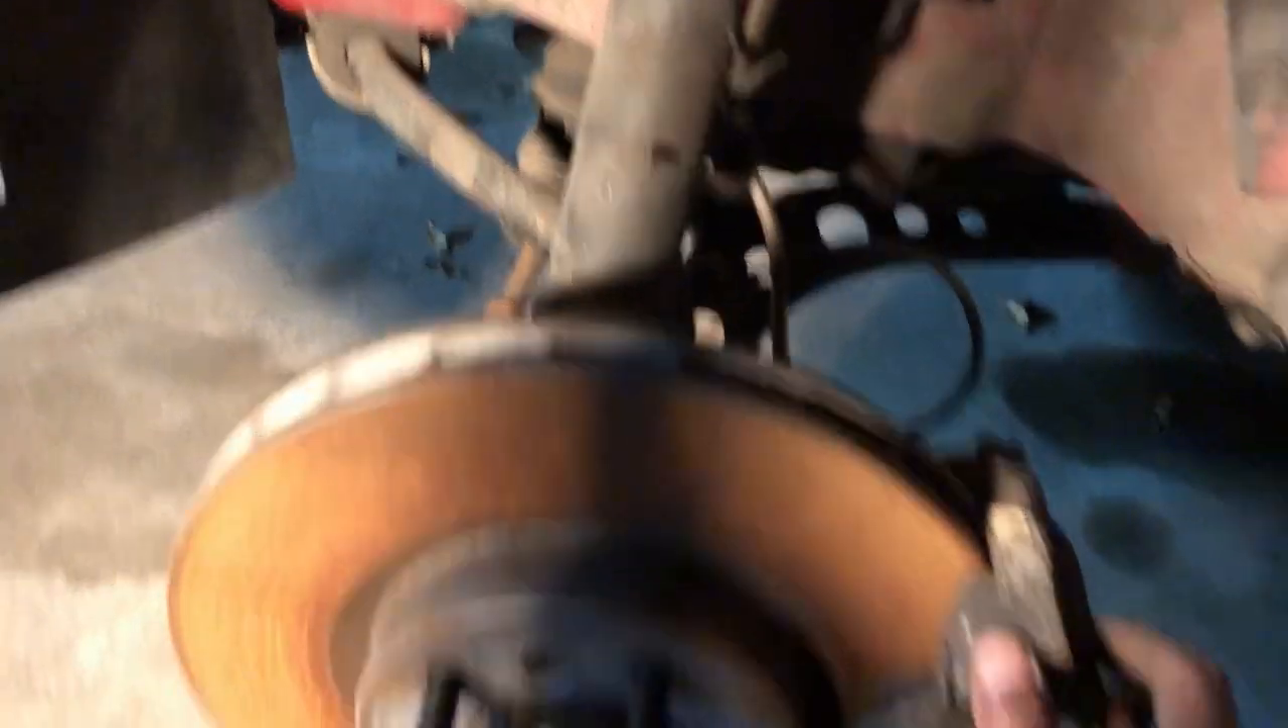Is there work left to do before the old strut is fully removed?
Yes.